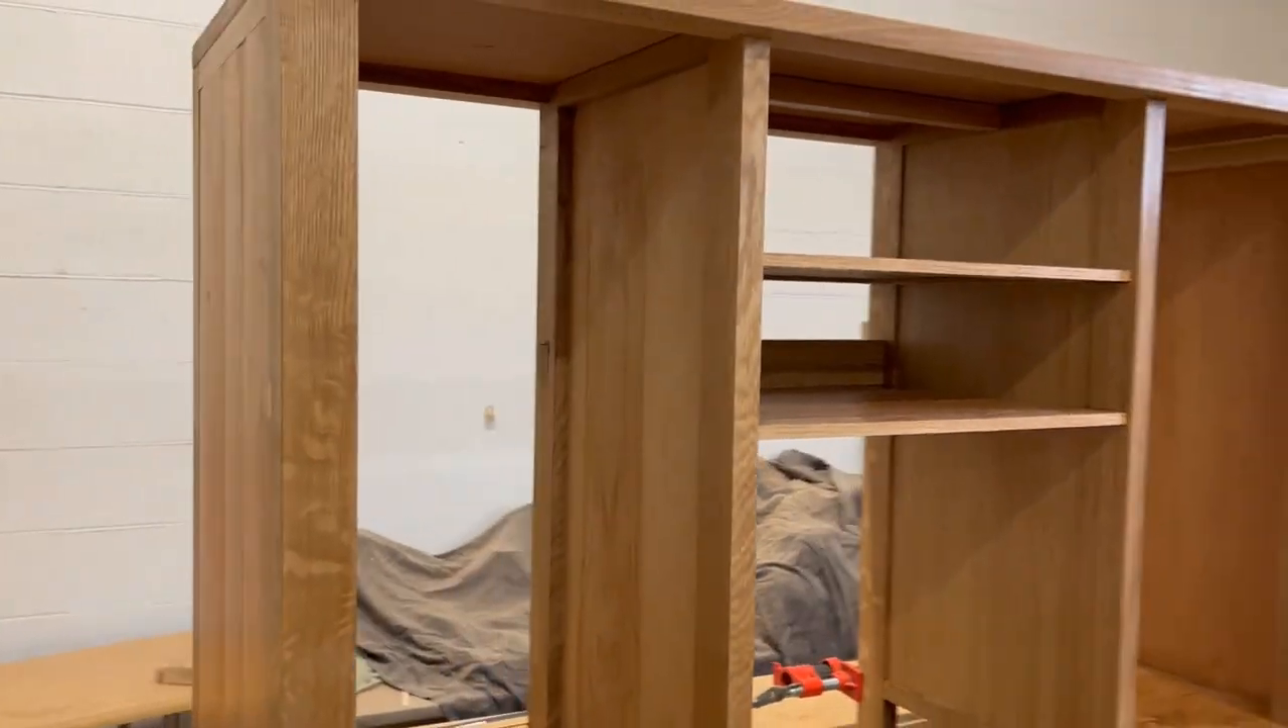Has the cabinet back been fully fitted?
No.